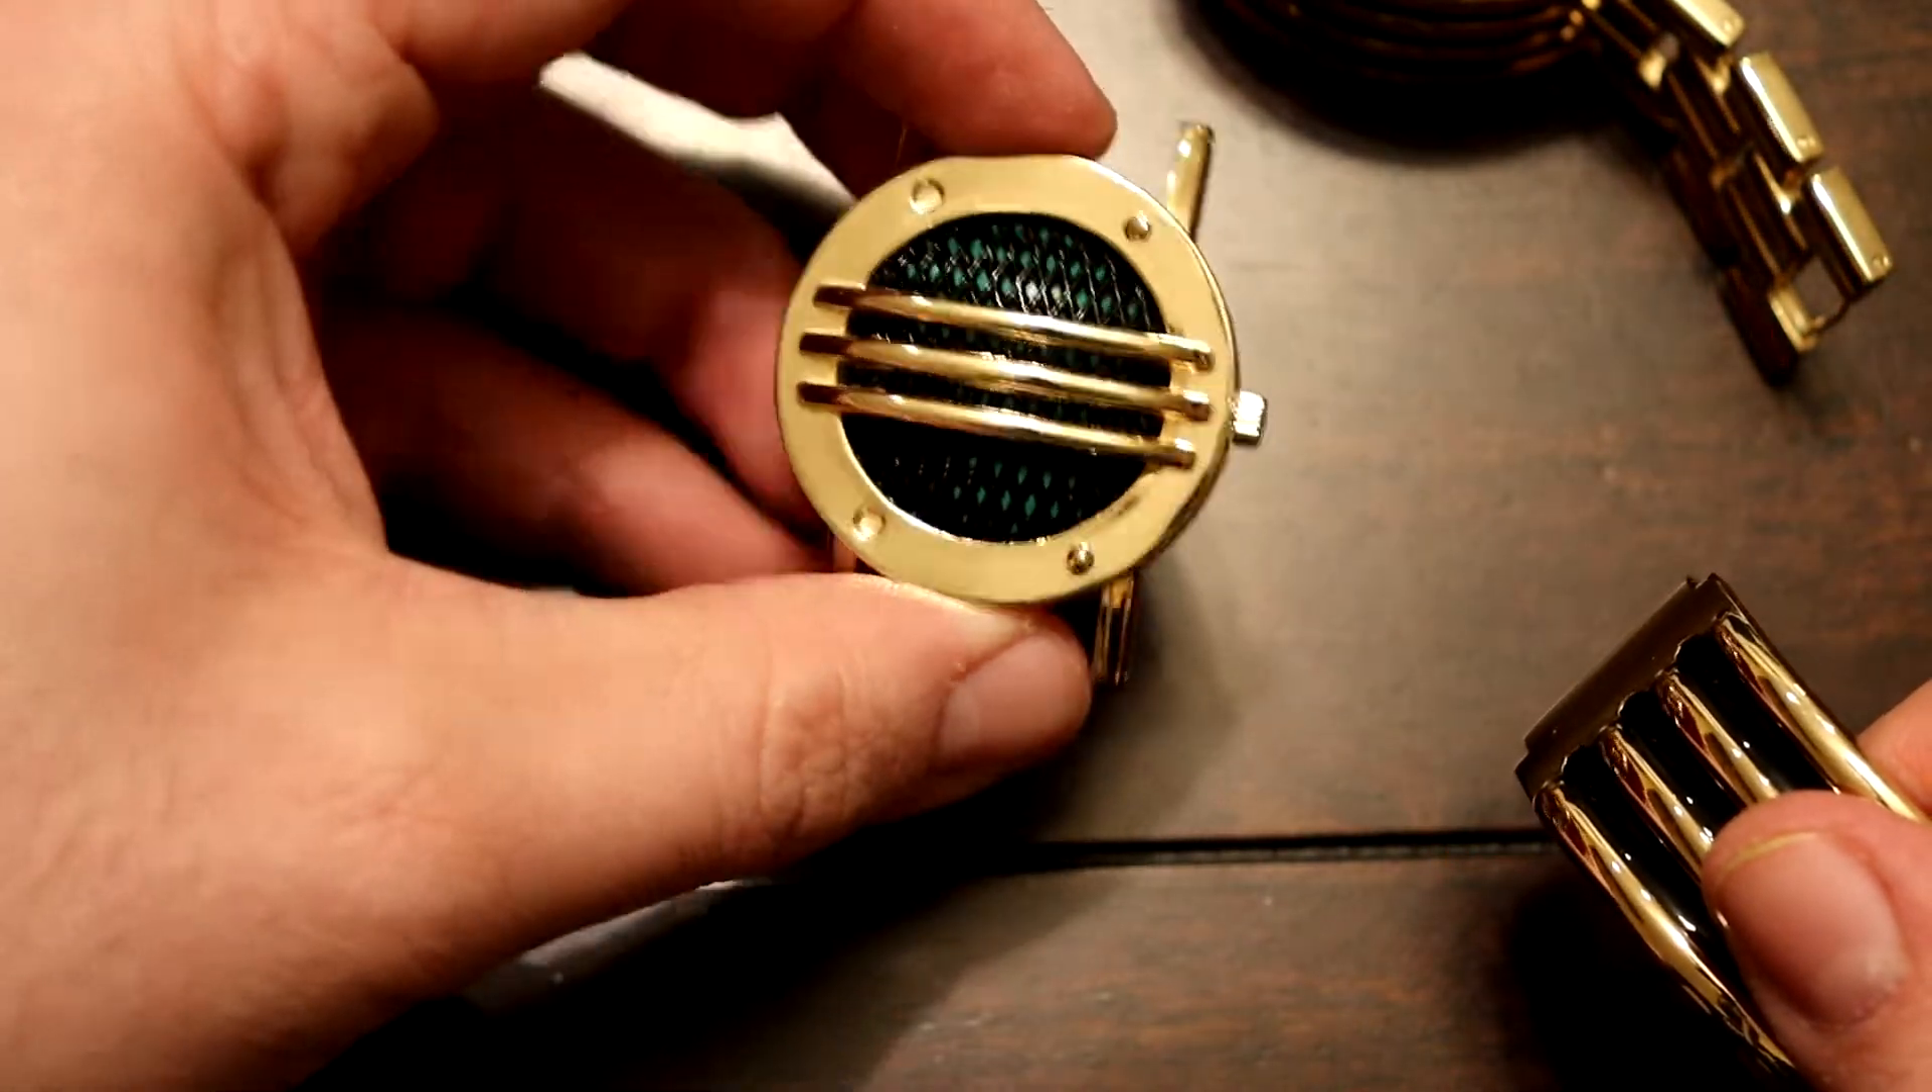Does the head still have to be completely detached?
No.